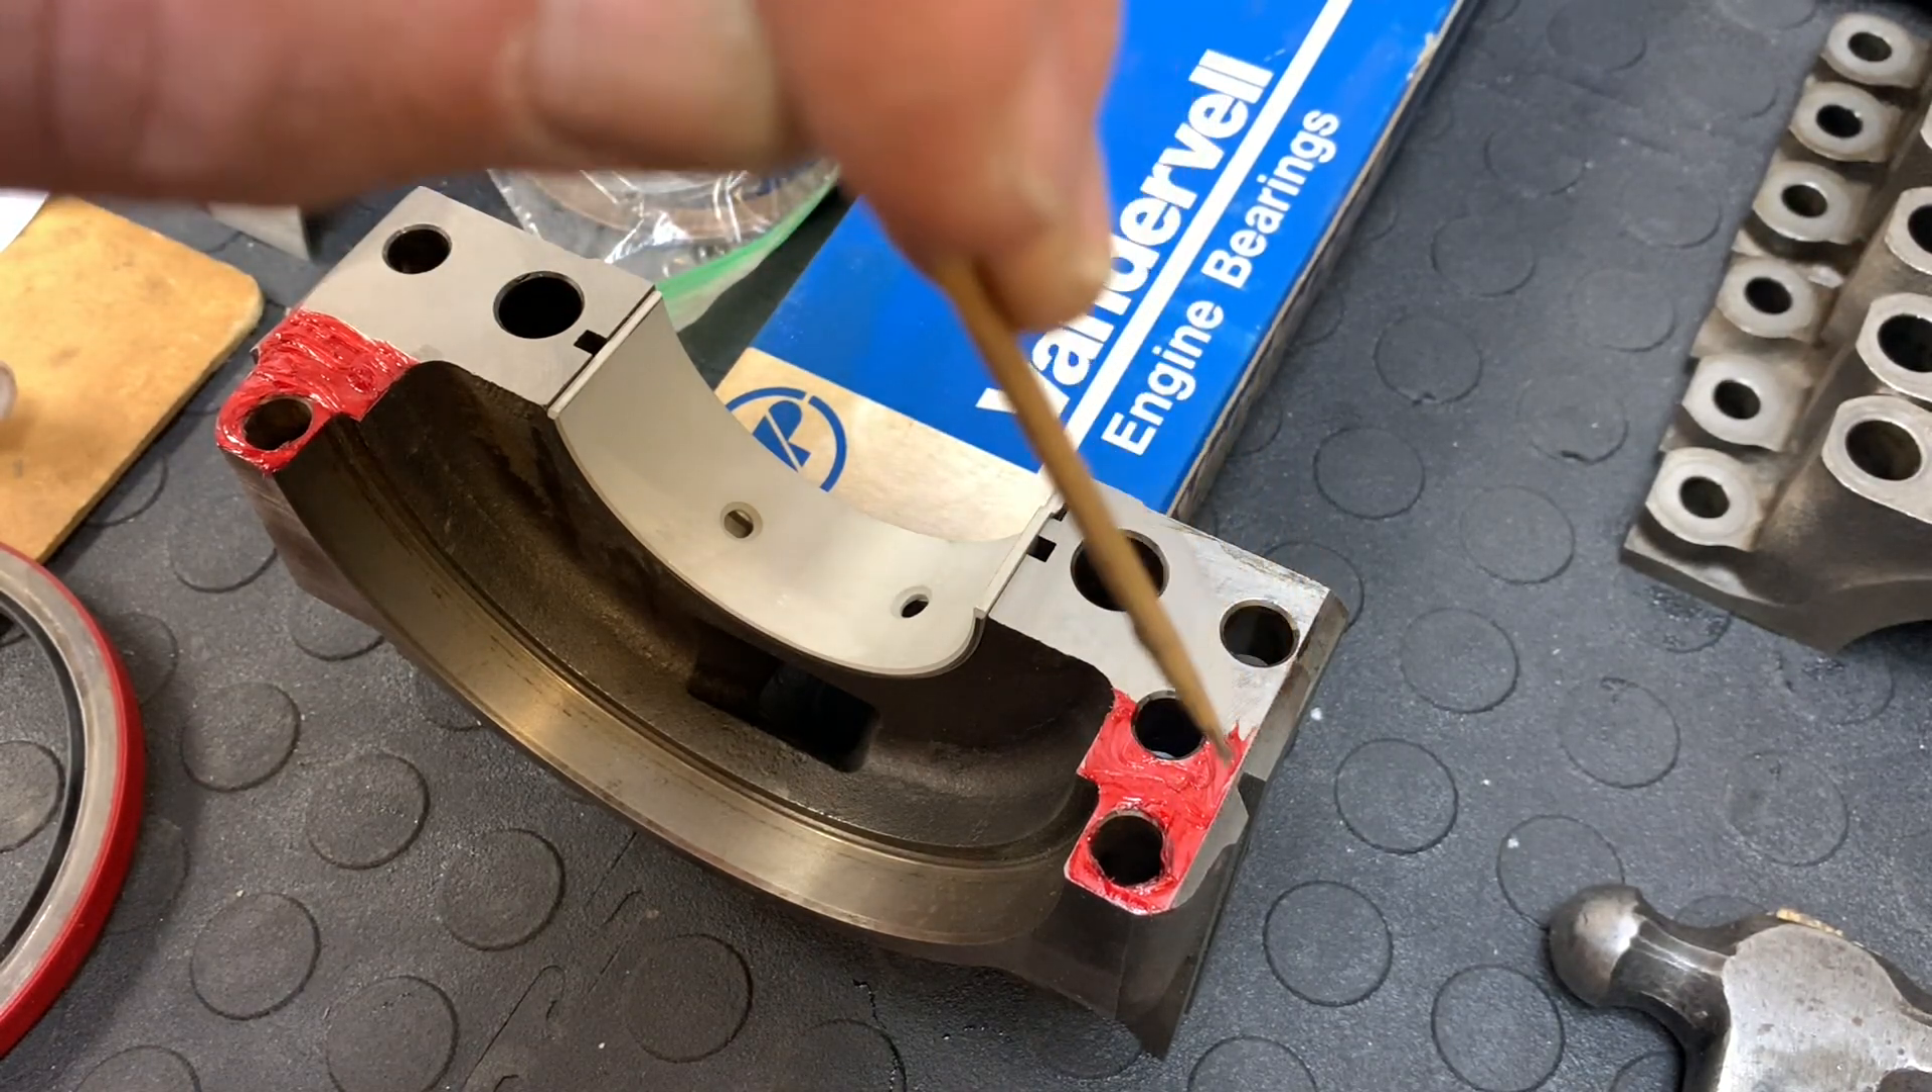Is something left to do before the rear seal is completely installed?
Yes.